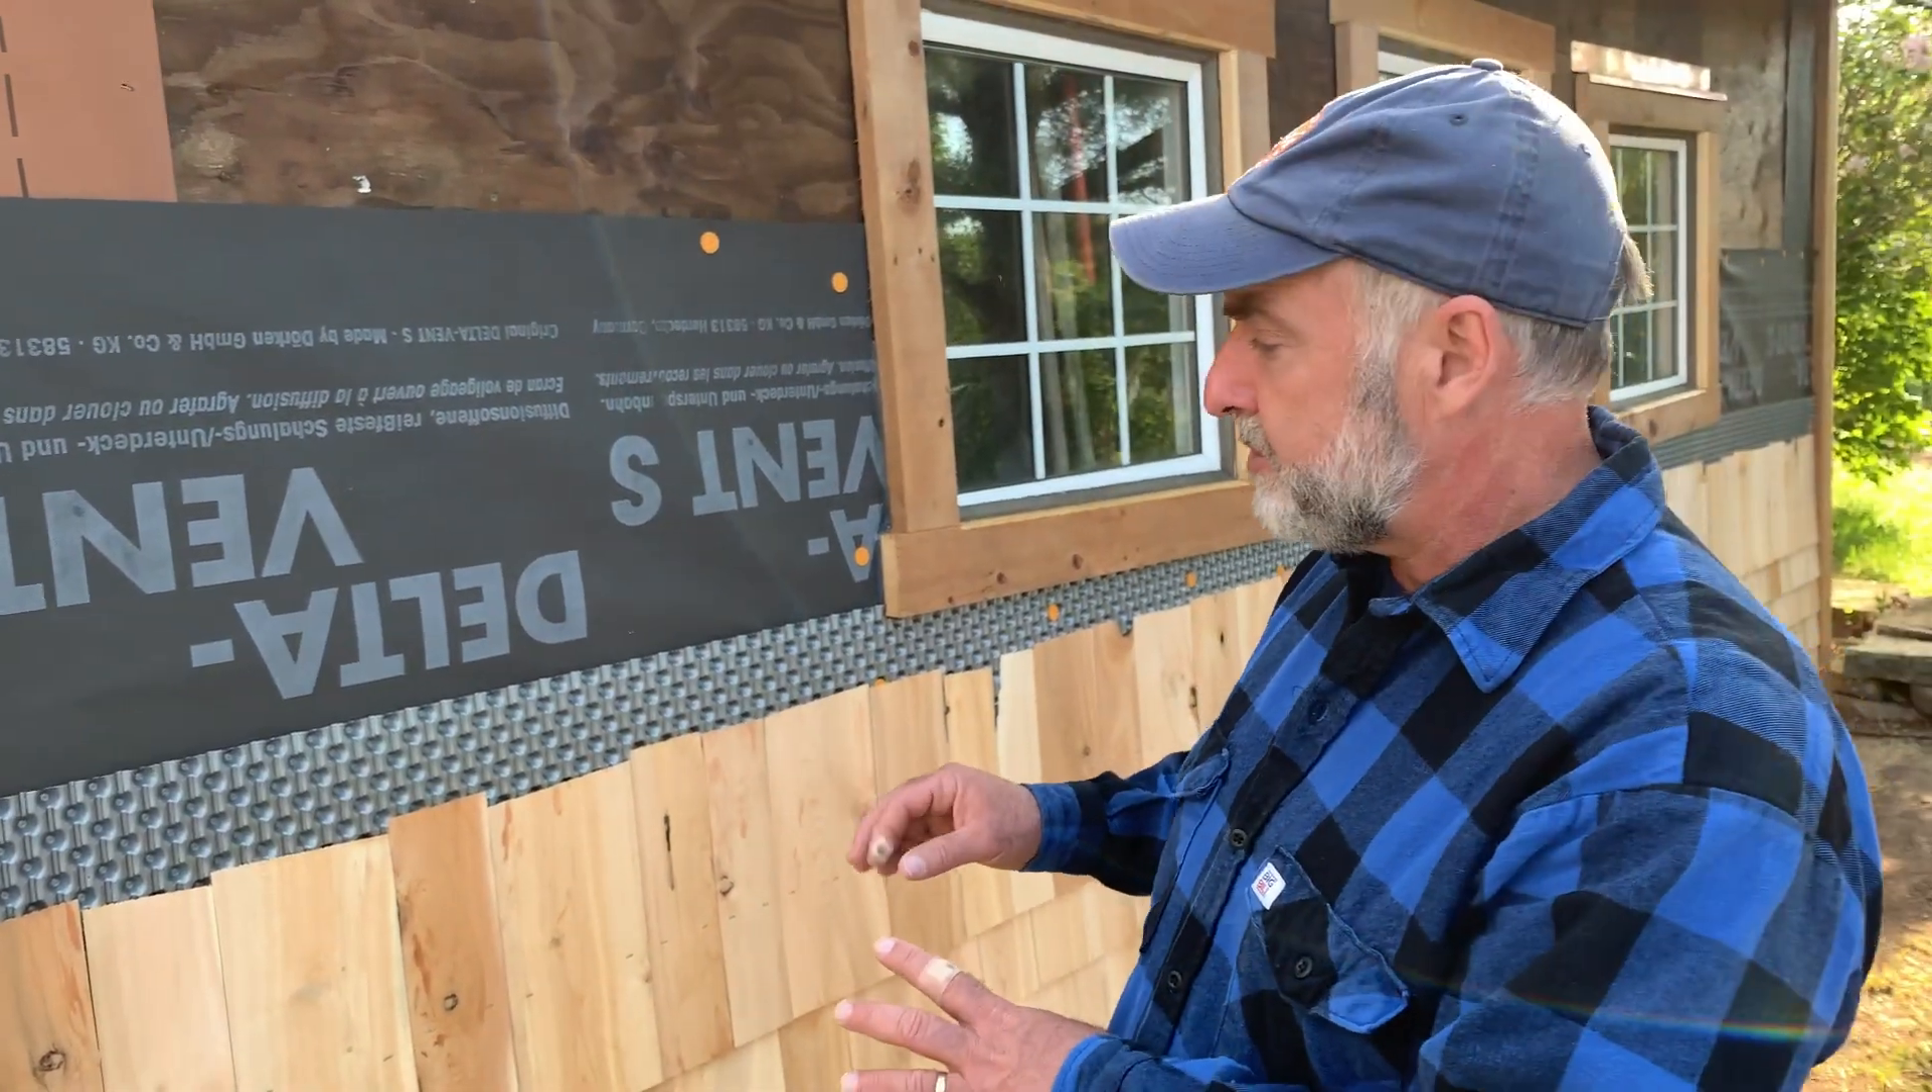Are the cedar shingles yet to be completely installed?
Yes.